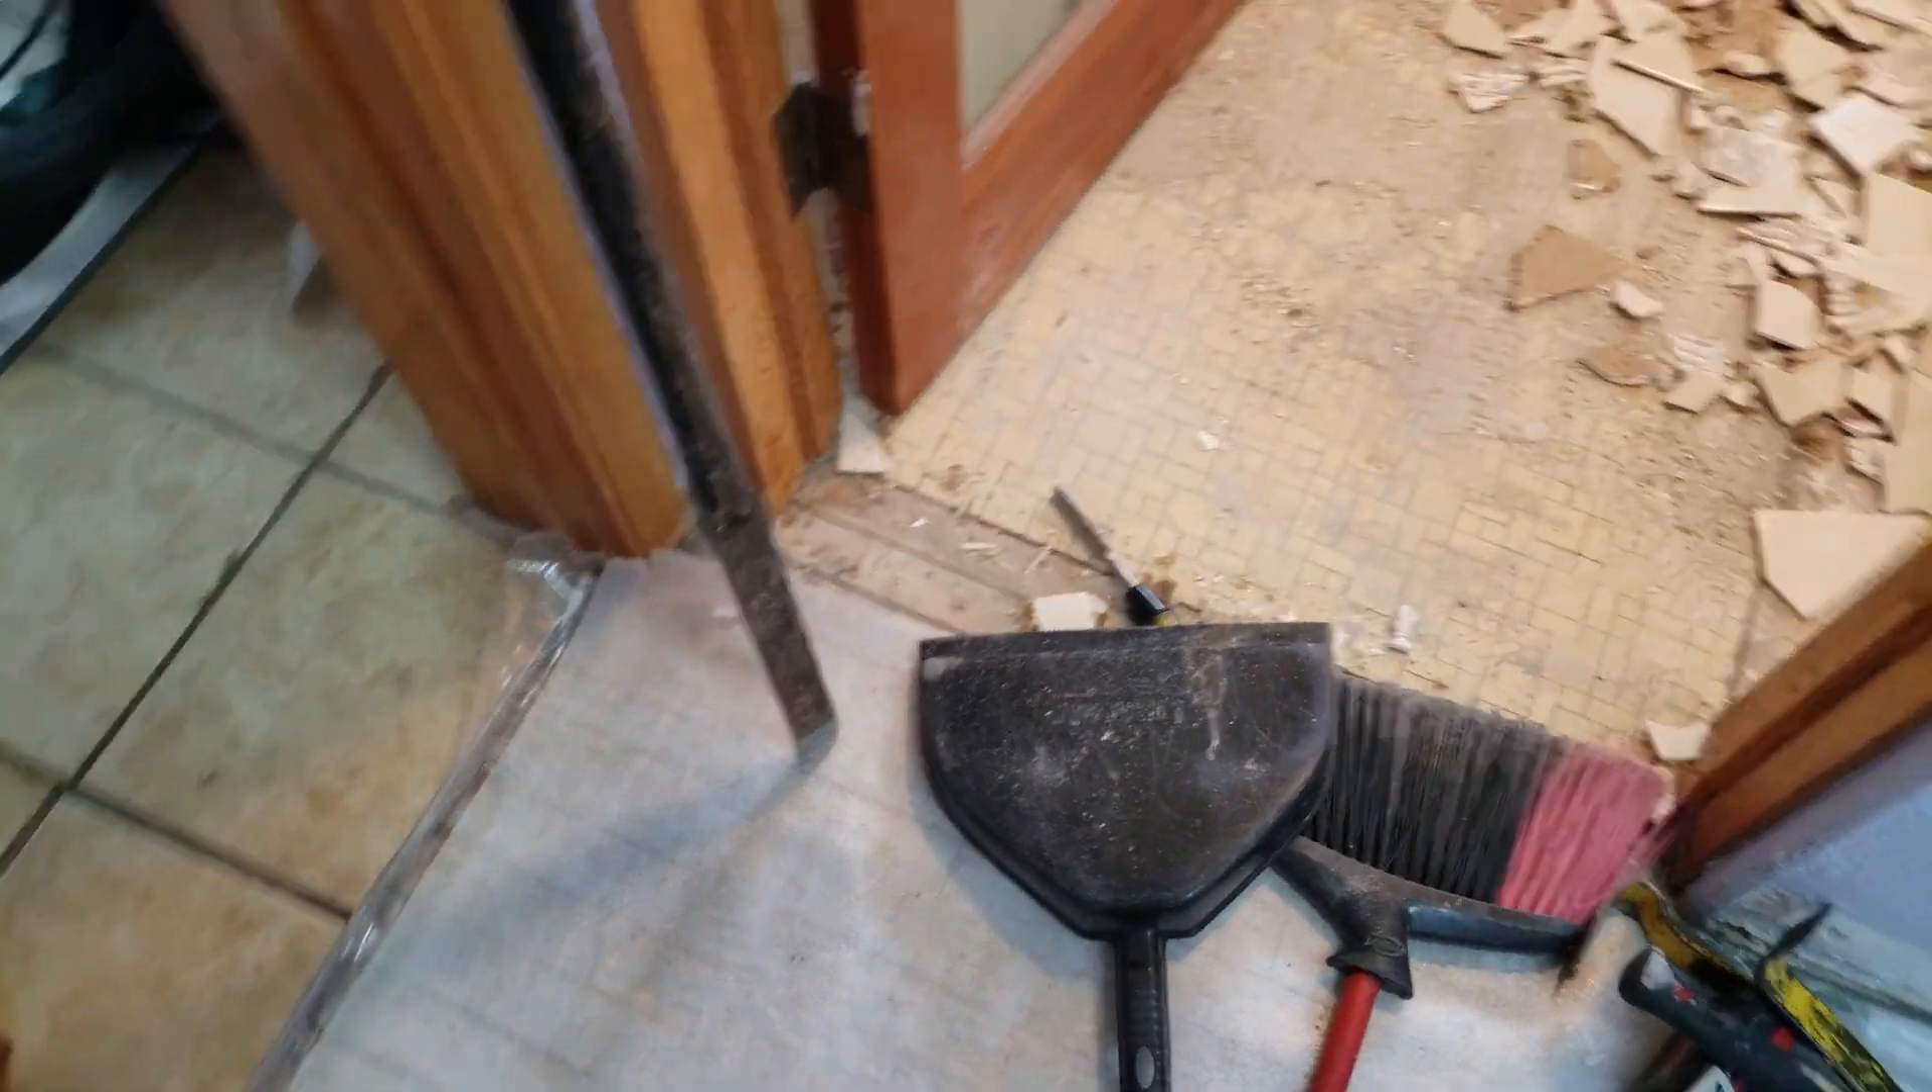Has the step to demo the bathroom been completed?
No.